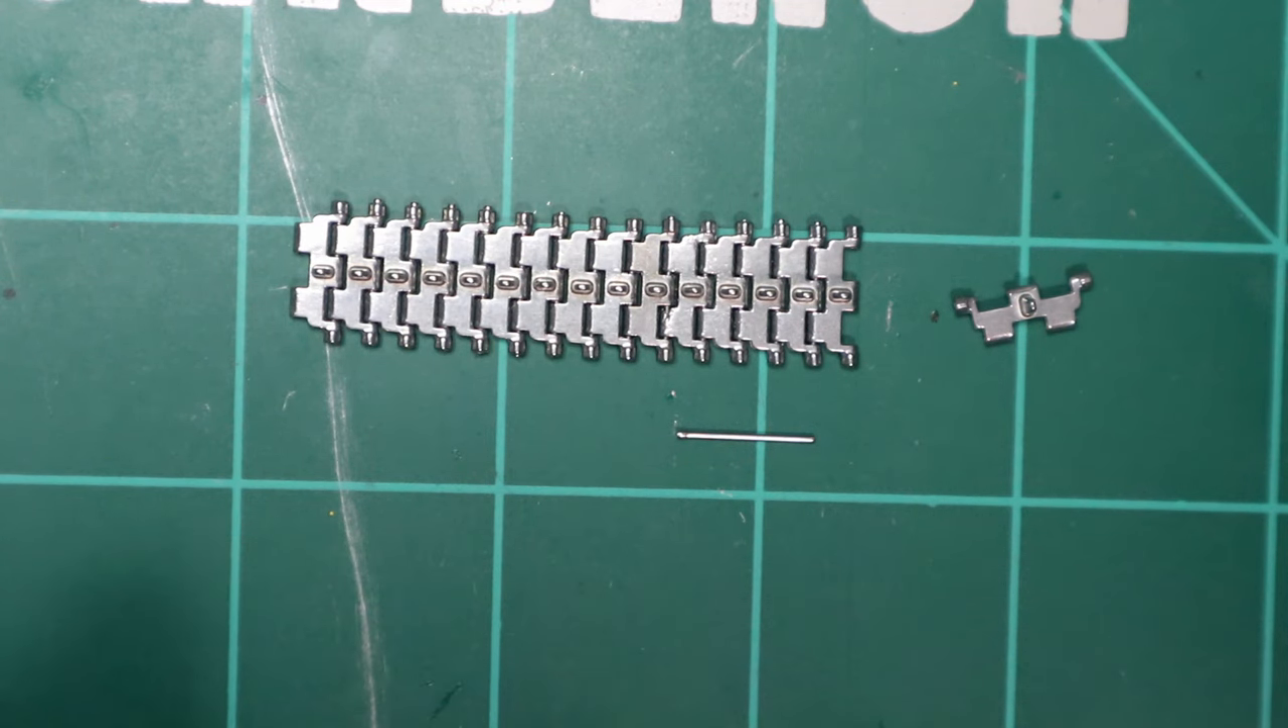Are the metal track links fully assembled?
No.